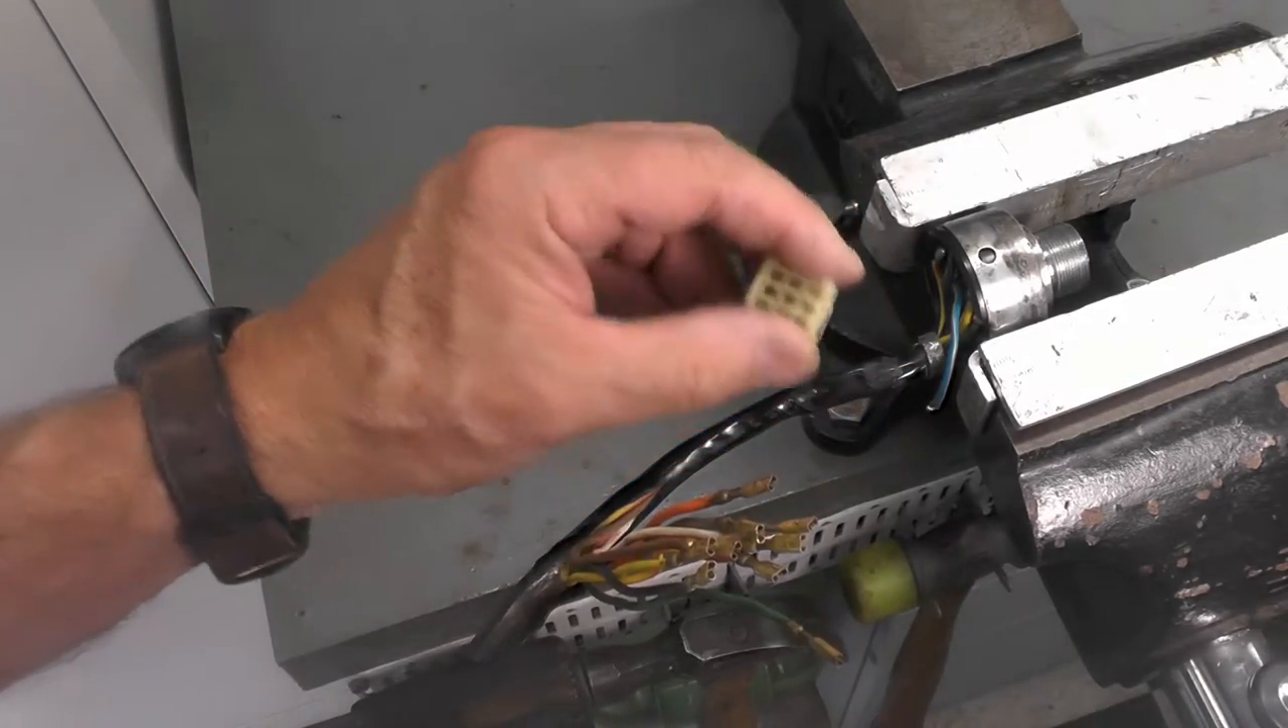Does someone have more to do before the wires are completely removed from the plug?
No.